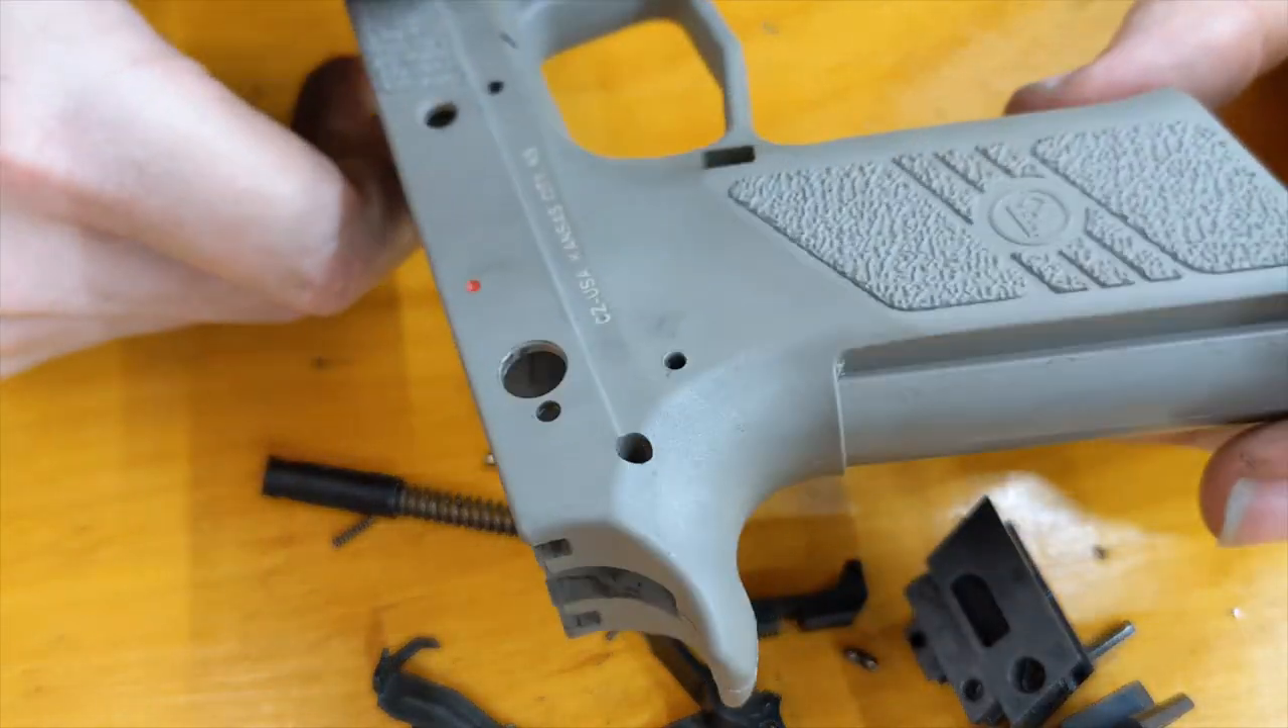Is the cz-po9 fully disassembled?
Yes.